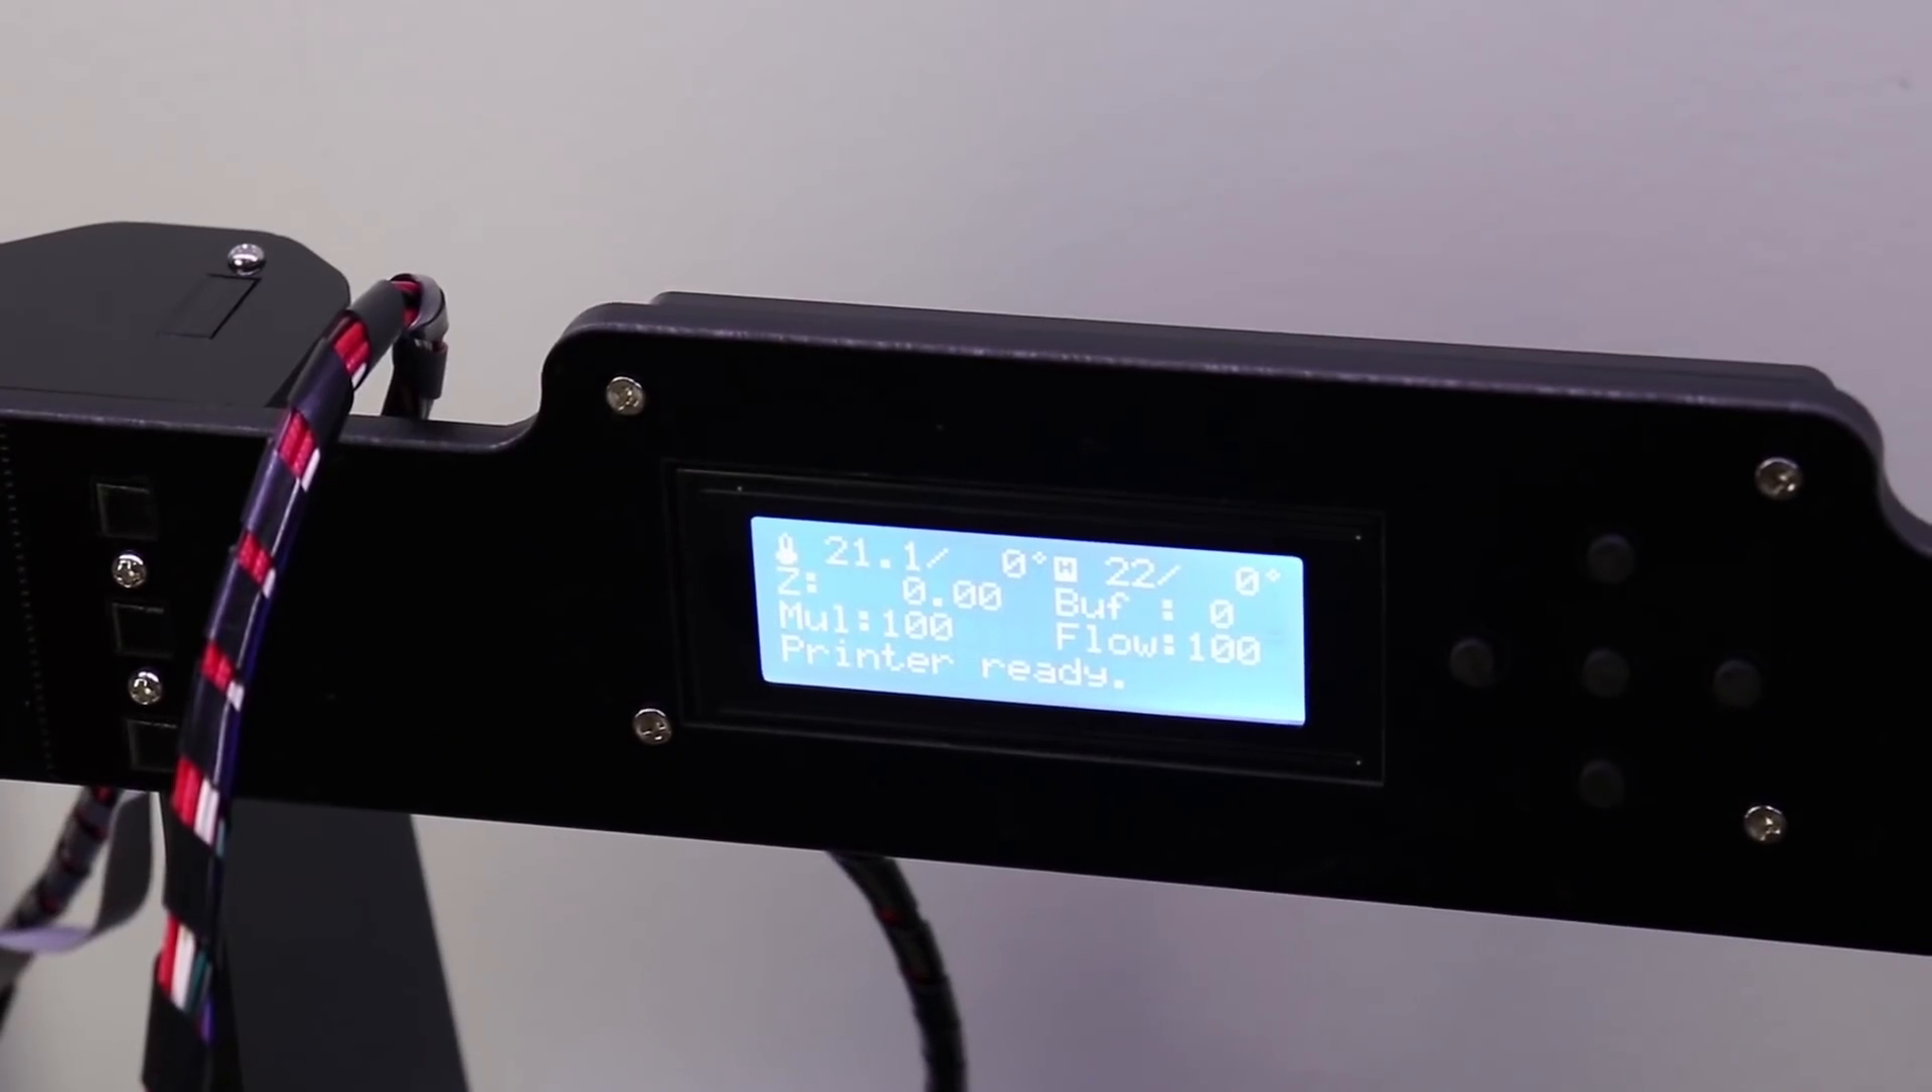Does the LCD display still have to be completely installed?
No.